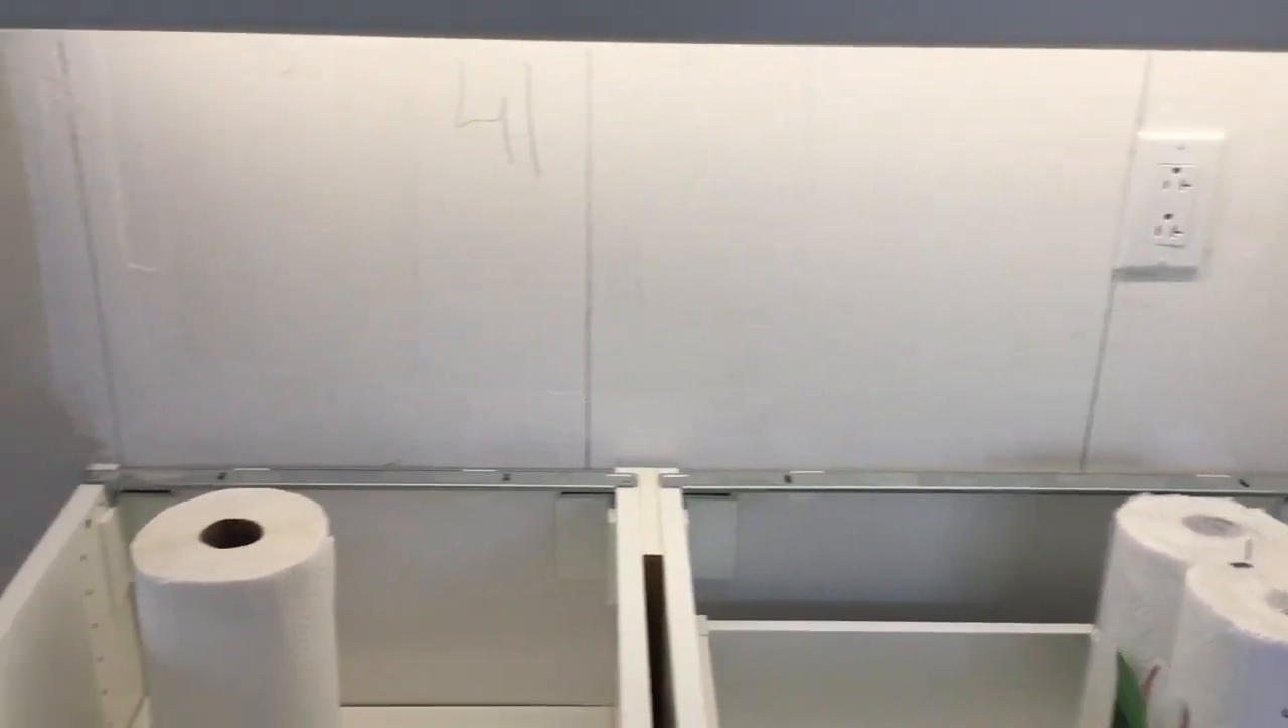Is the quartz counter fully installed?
No.